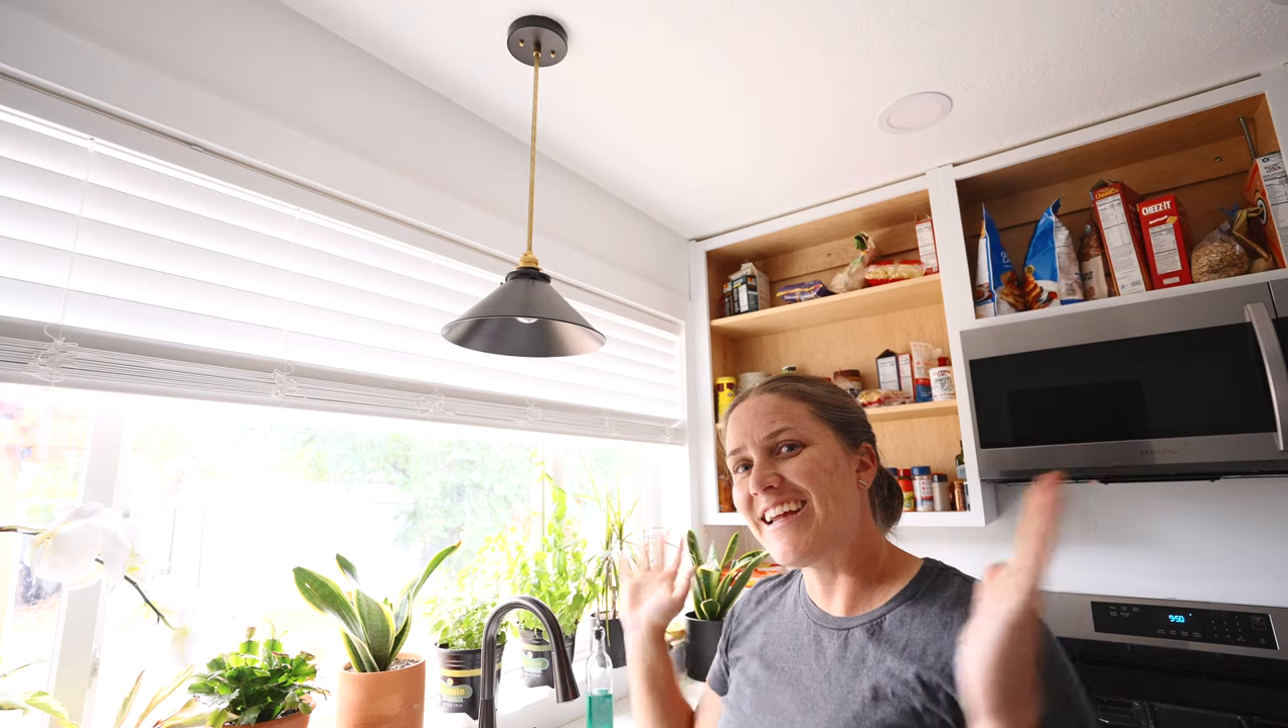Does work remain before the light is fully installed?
No.